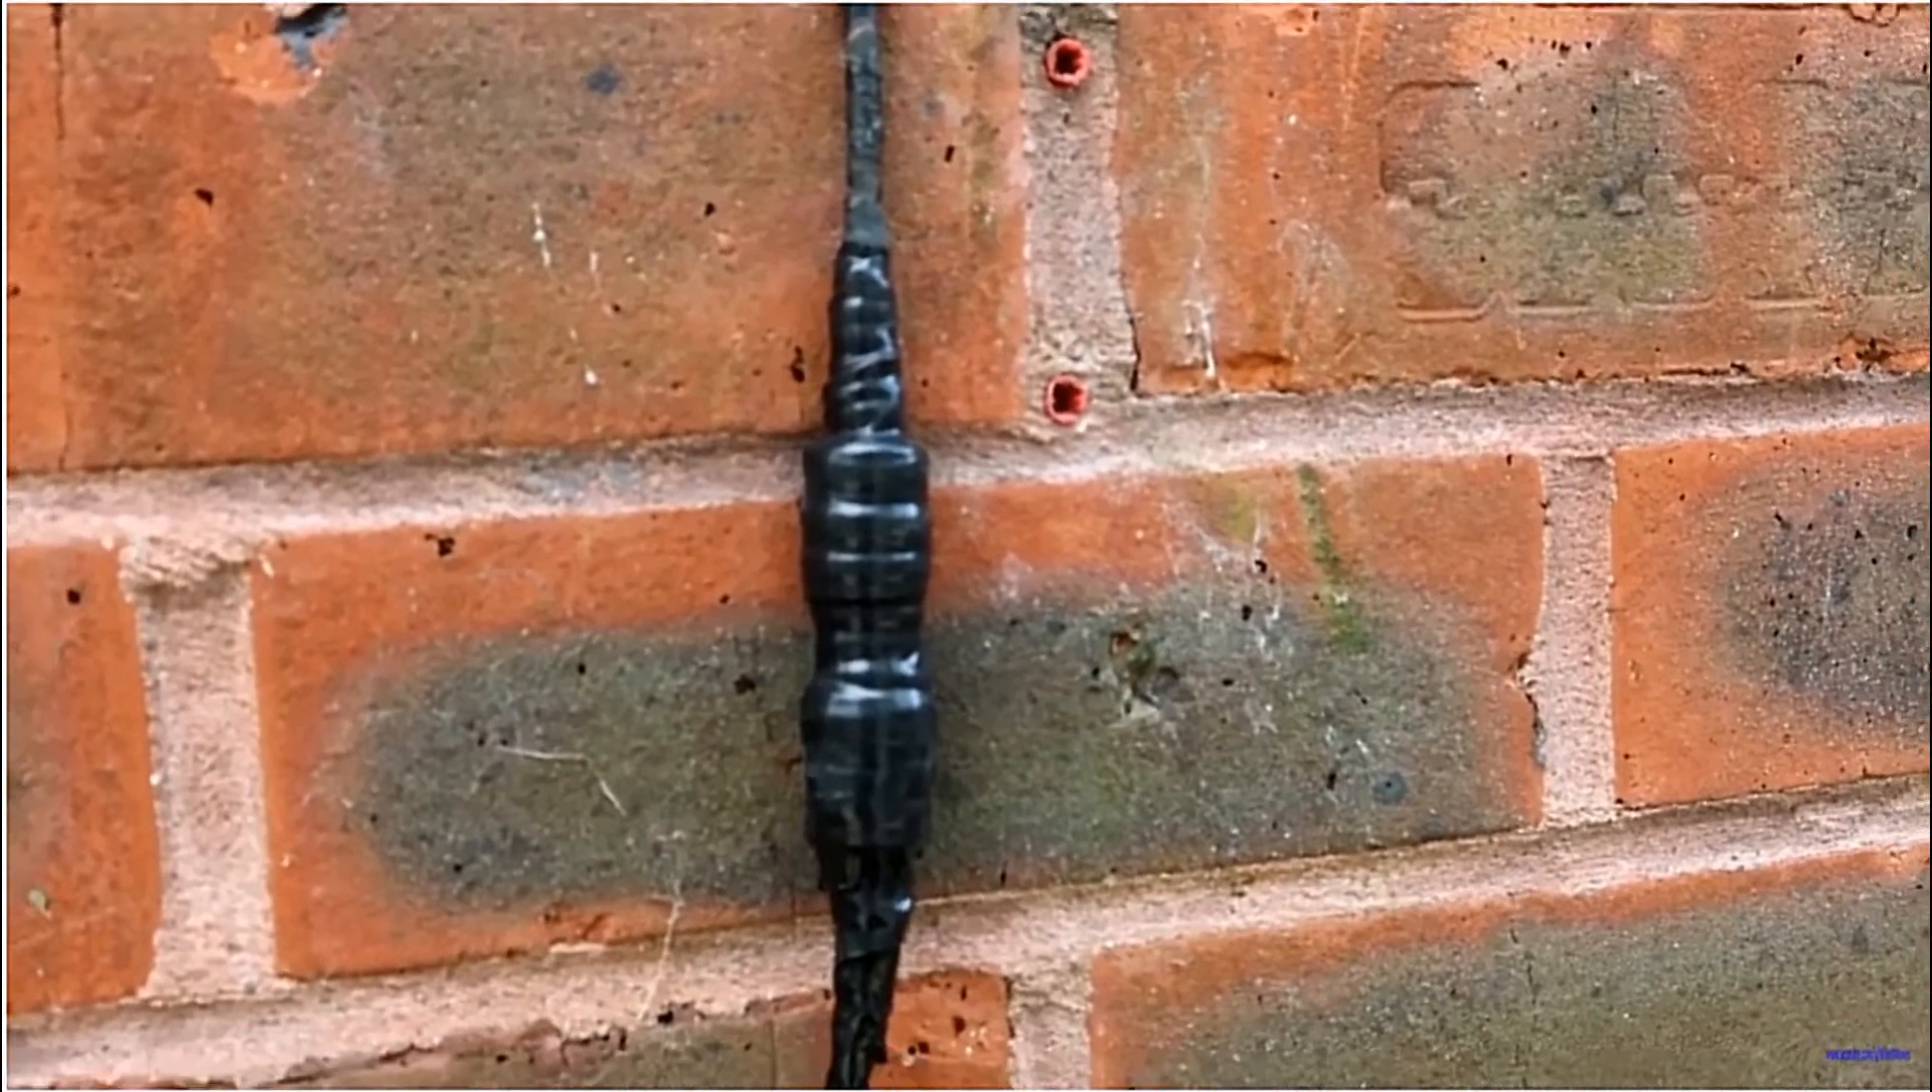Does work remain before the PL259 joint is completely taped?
No.